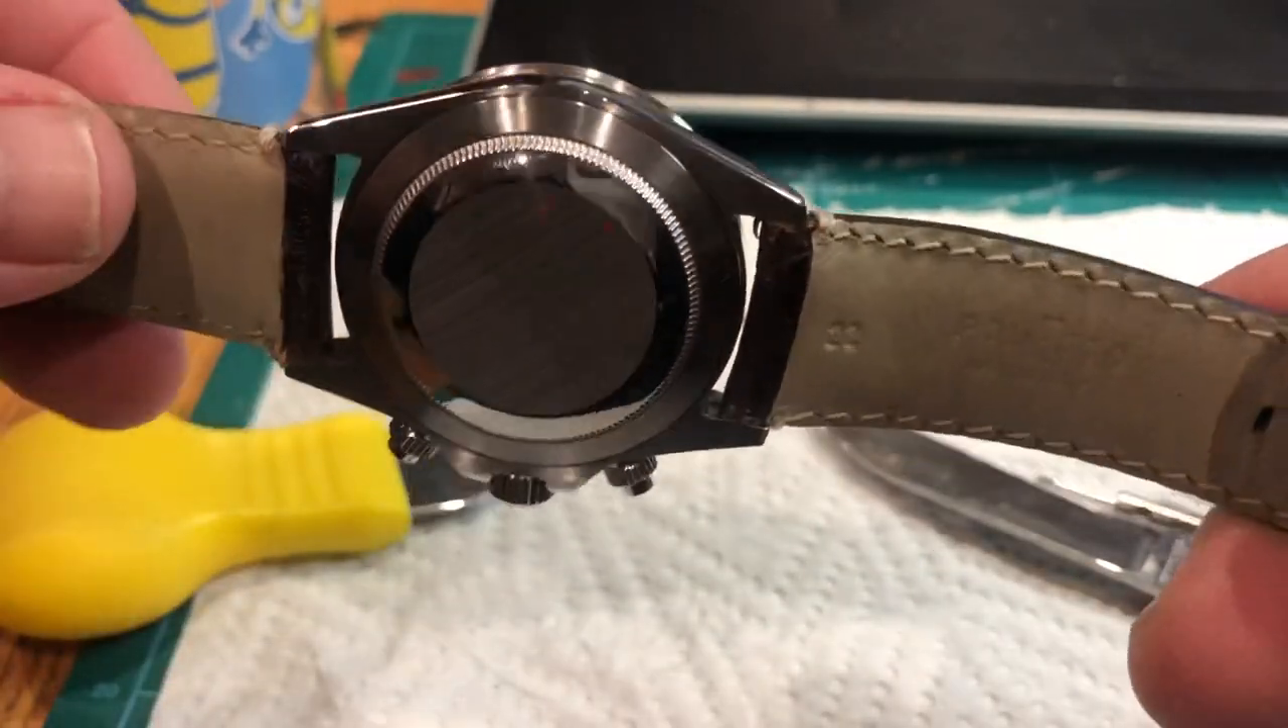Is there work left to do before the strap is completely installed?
No.